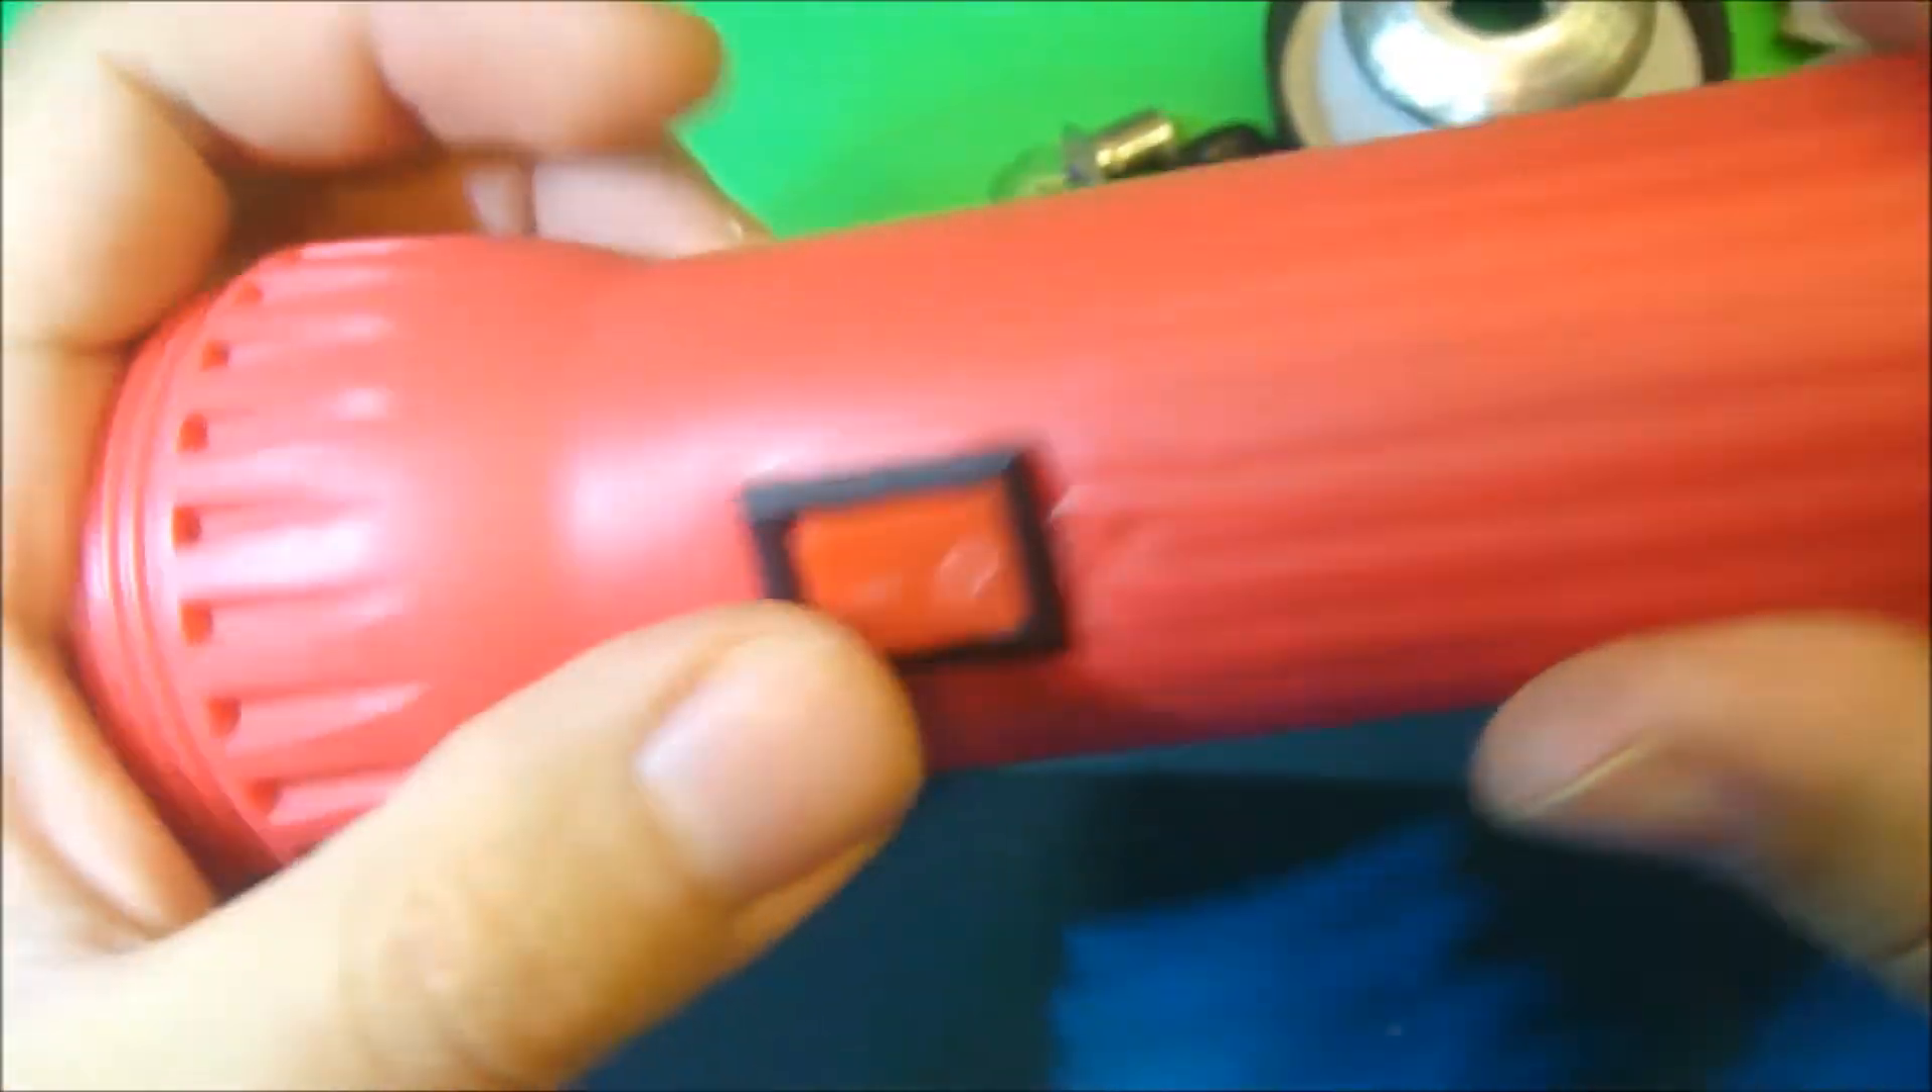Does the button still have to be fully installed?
No.